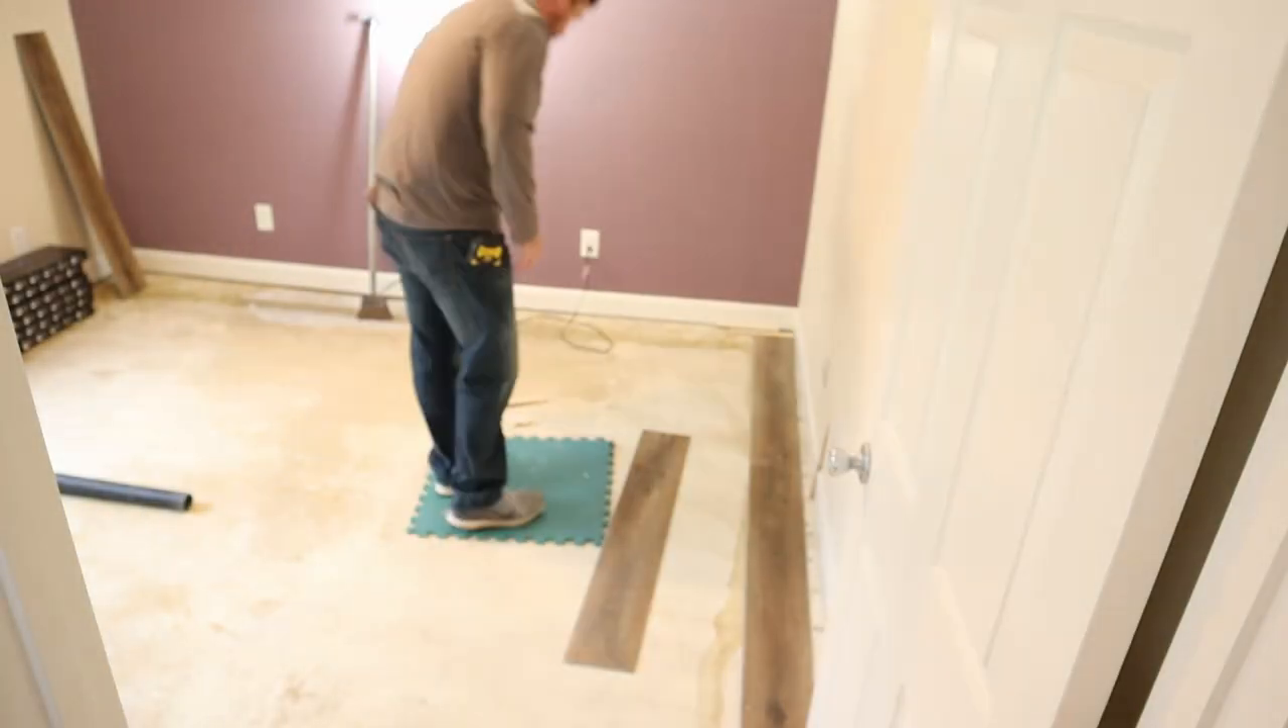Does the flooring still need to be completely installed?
Yes.